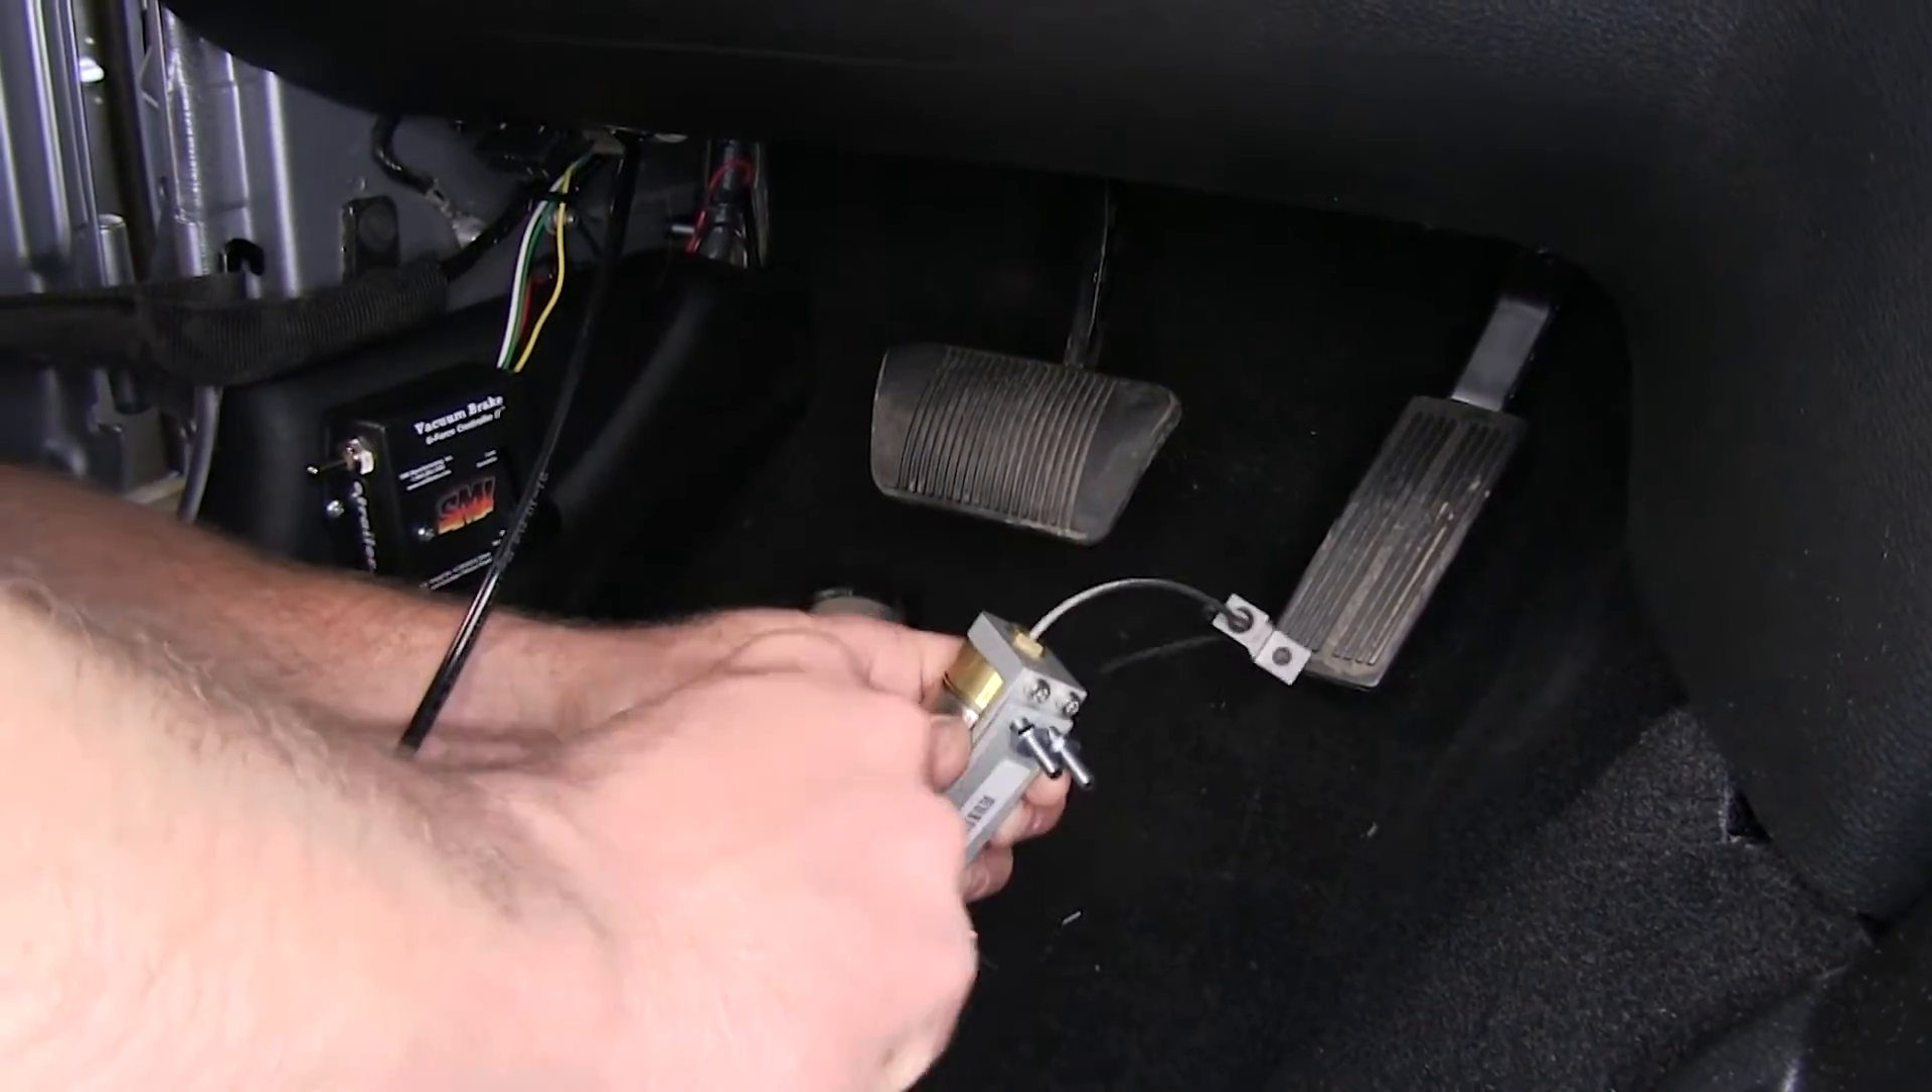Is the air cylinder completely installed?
No.